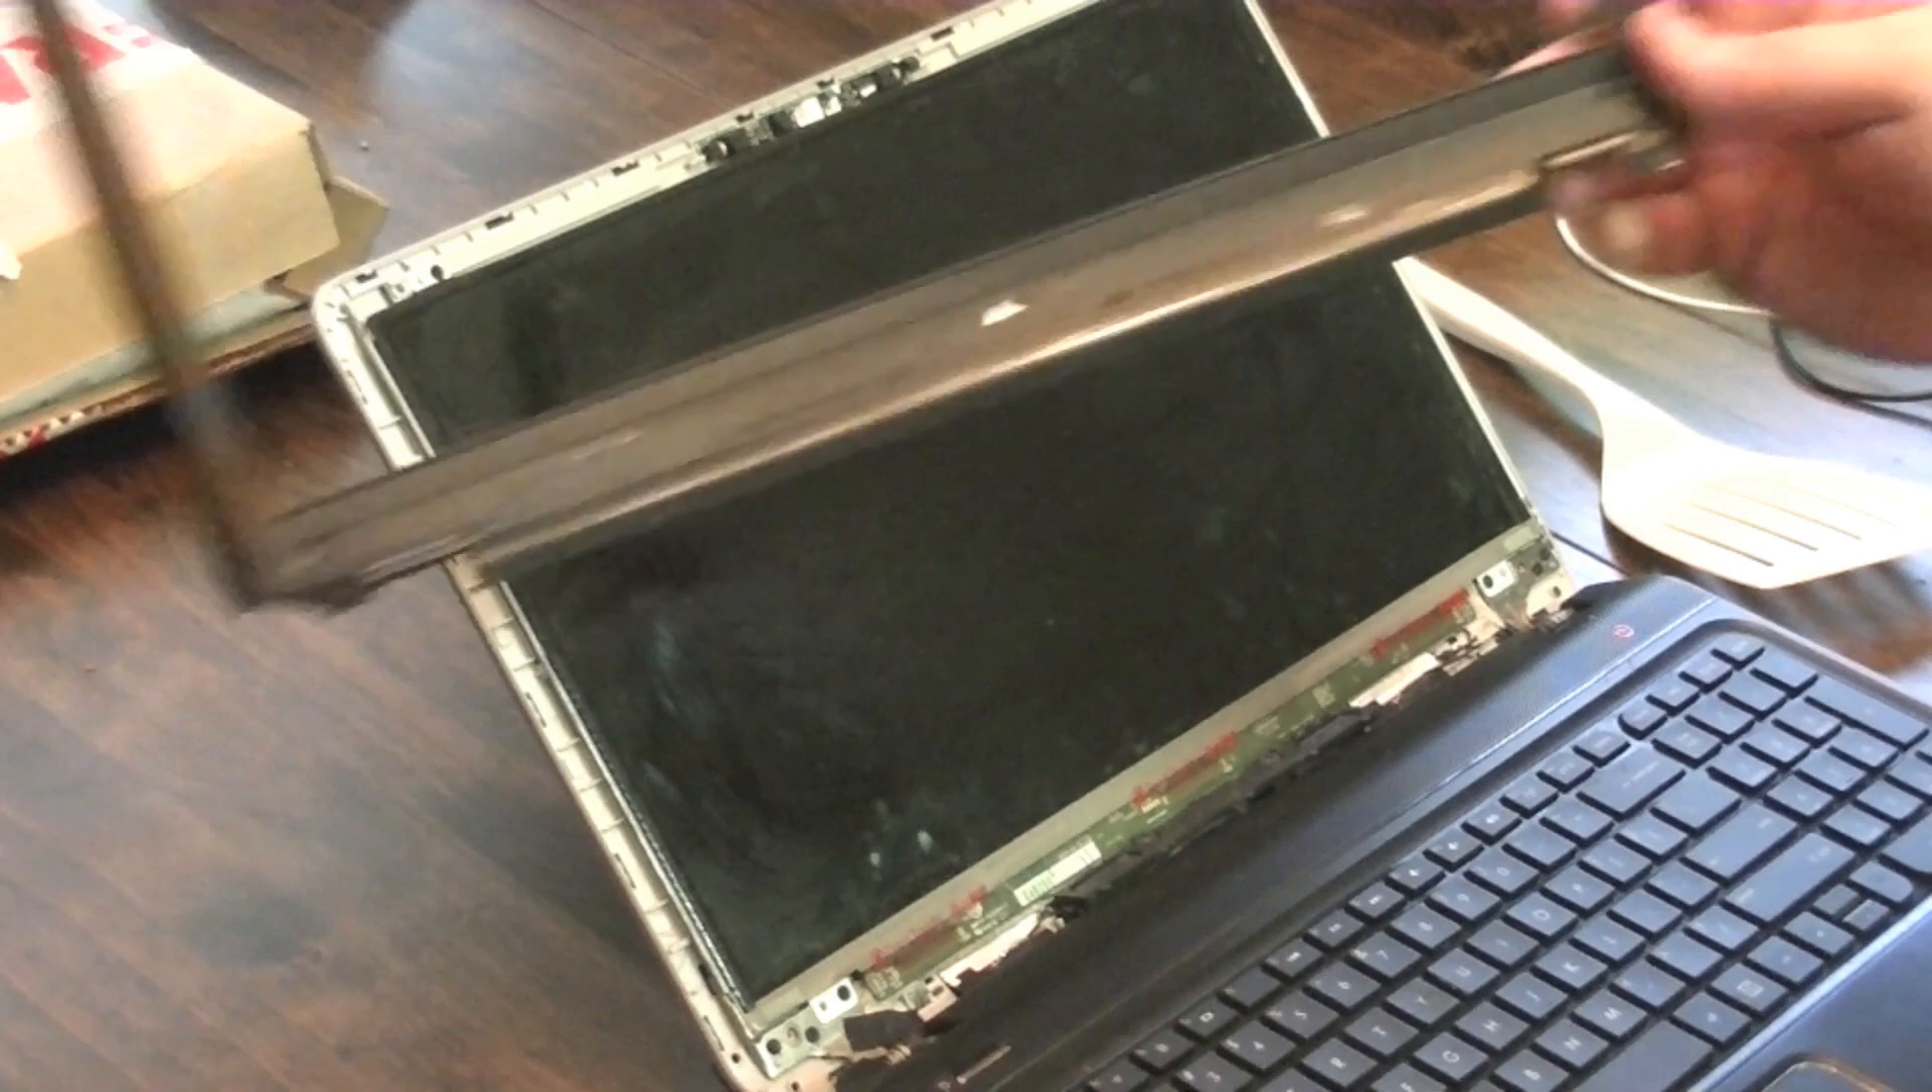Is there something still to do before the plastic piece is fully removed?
No.